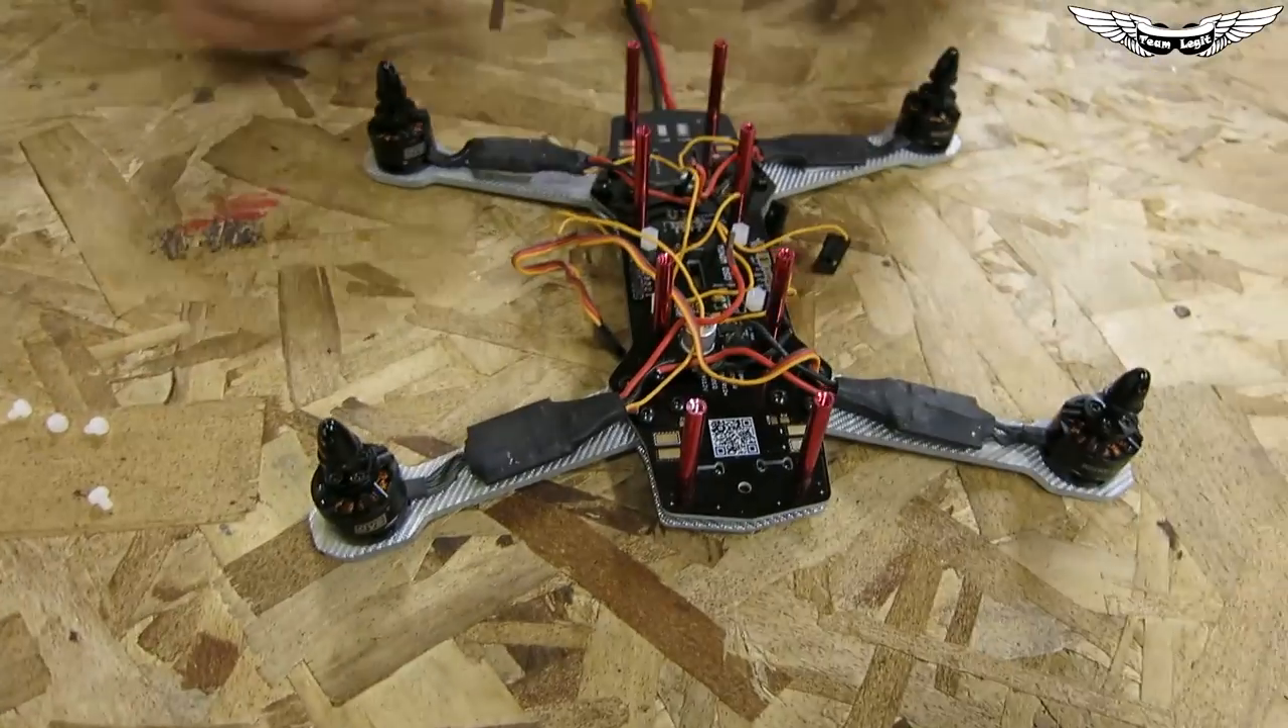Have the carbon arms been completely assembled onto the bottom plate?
Yes.